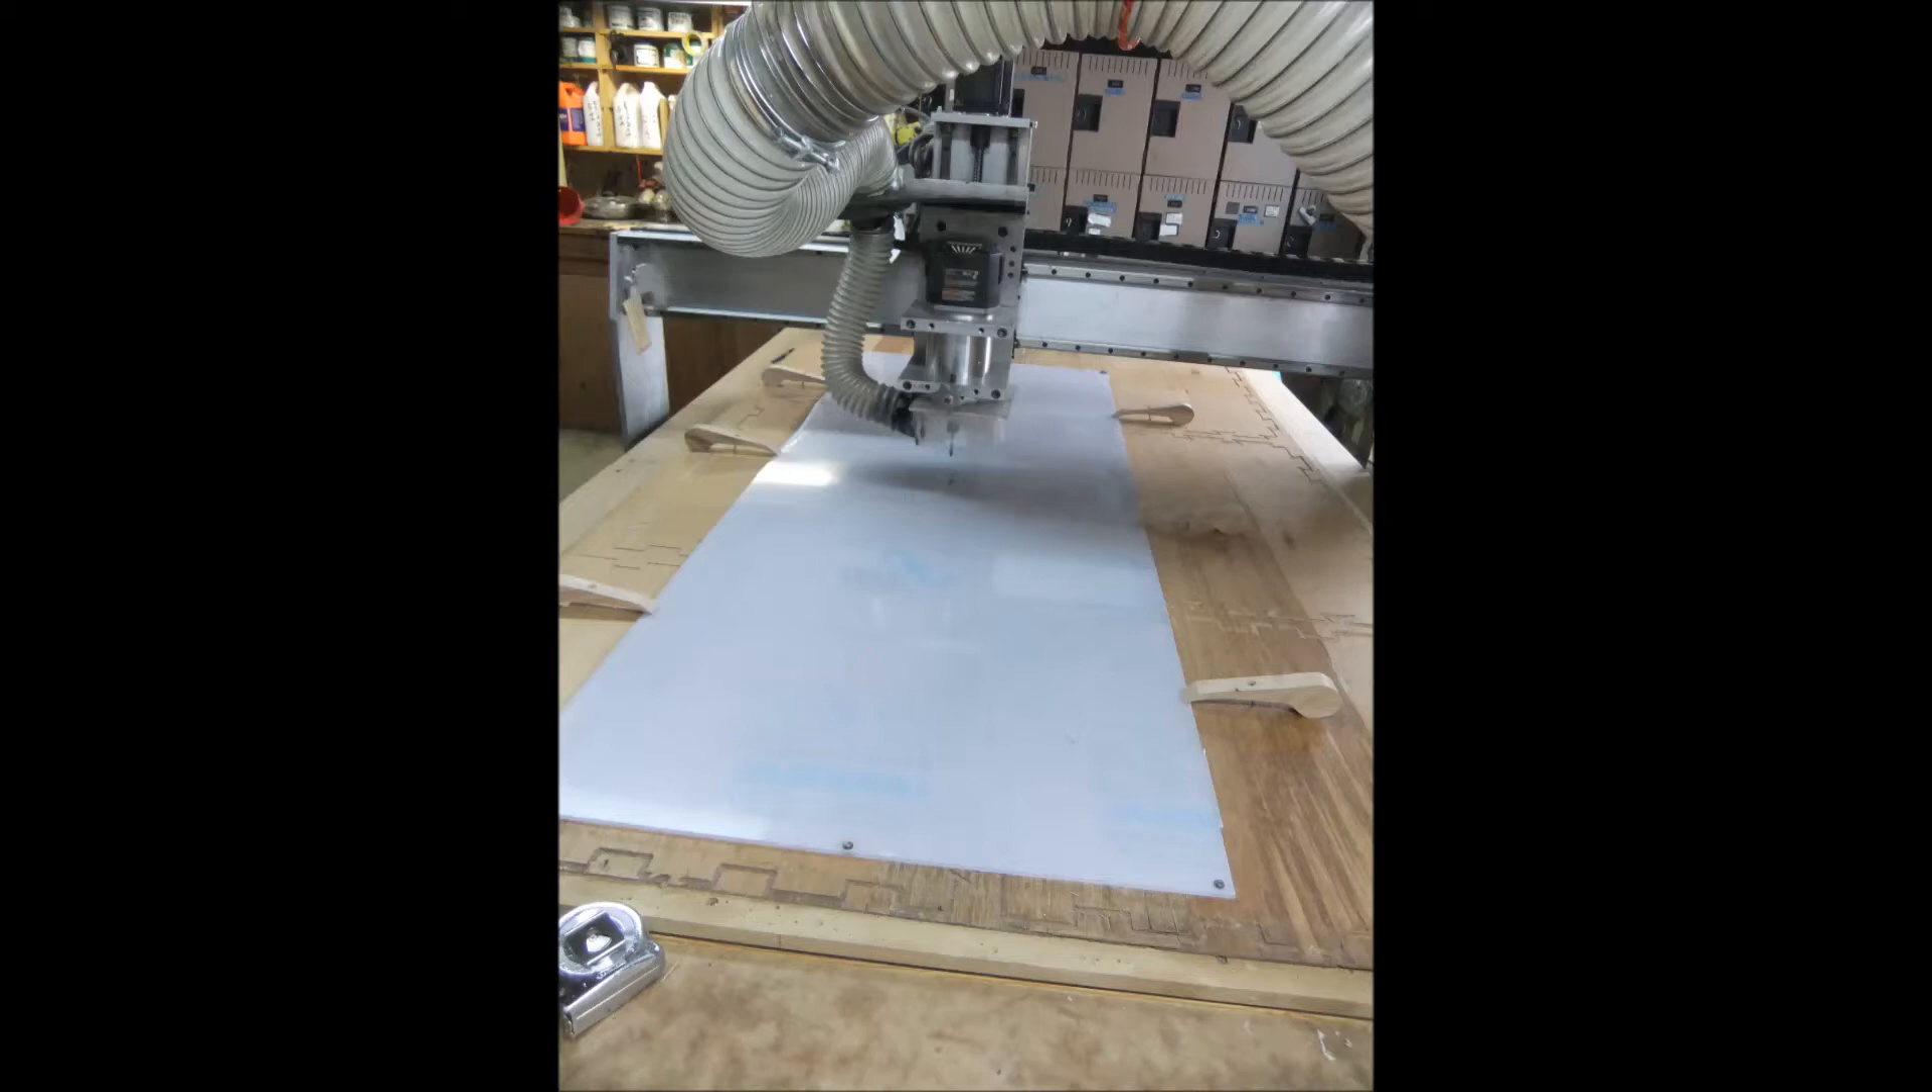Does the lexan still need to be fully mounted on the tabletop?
No.